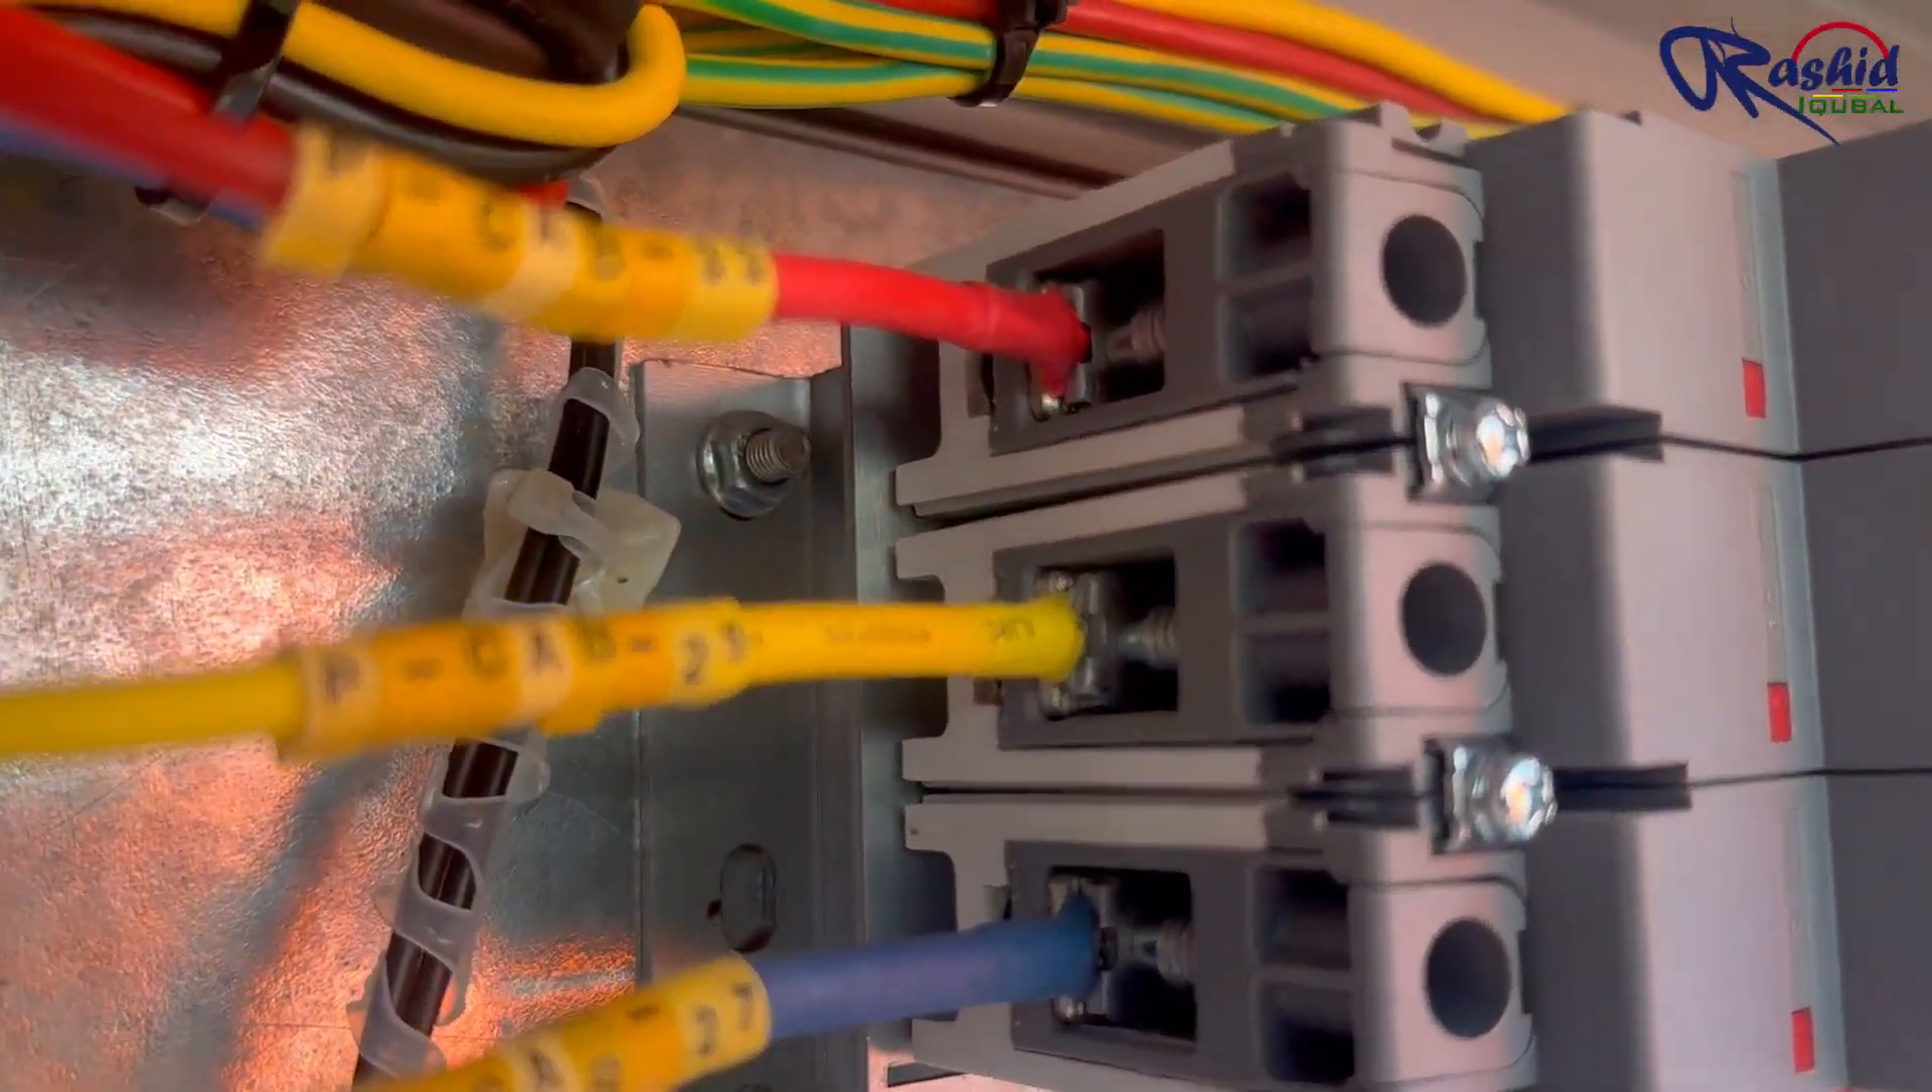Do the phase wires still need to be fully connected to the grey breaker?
No.